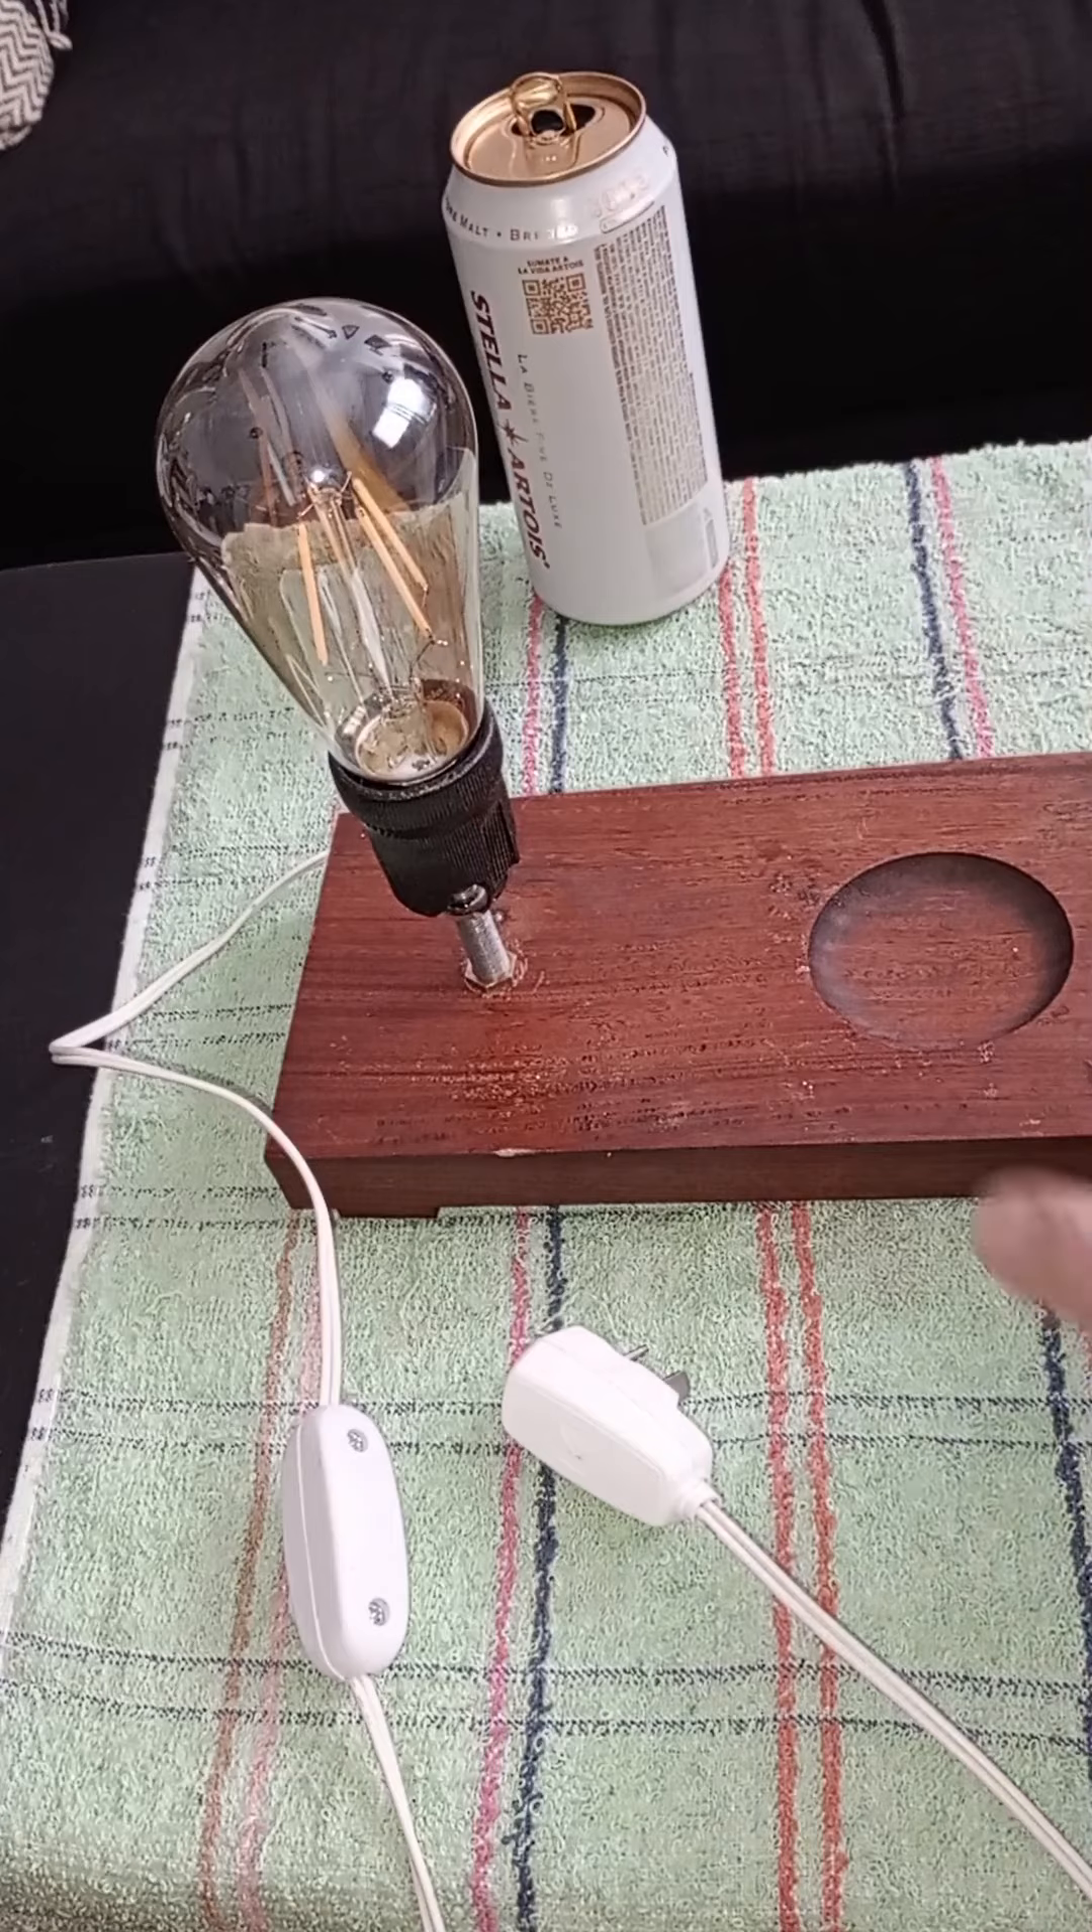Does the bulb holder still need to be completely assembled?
No.